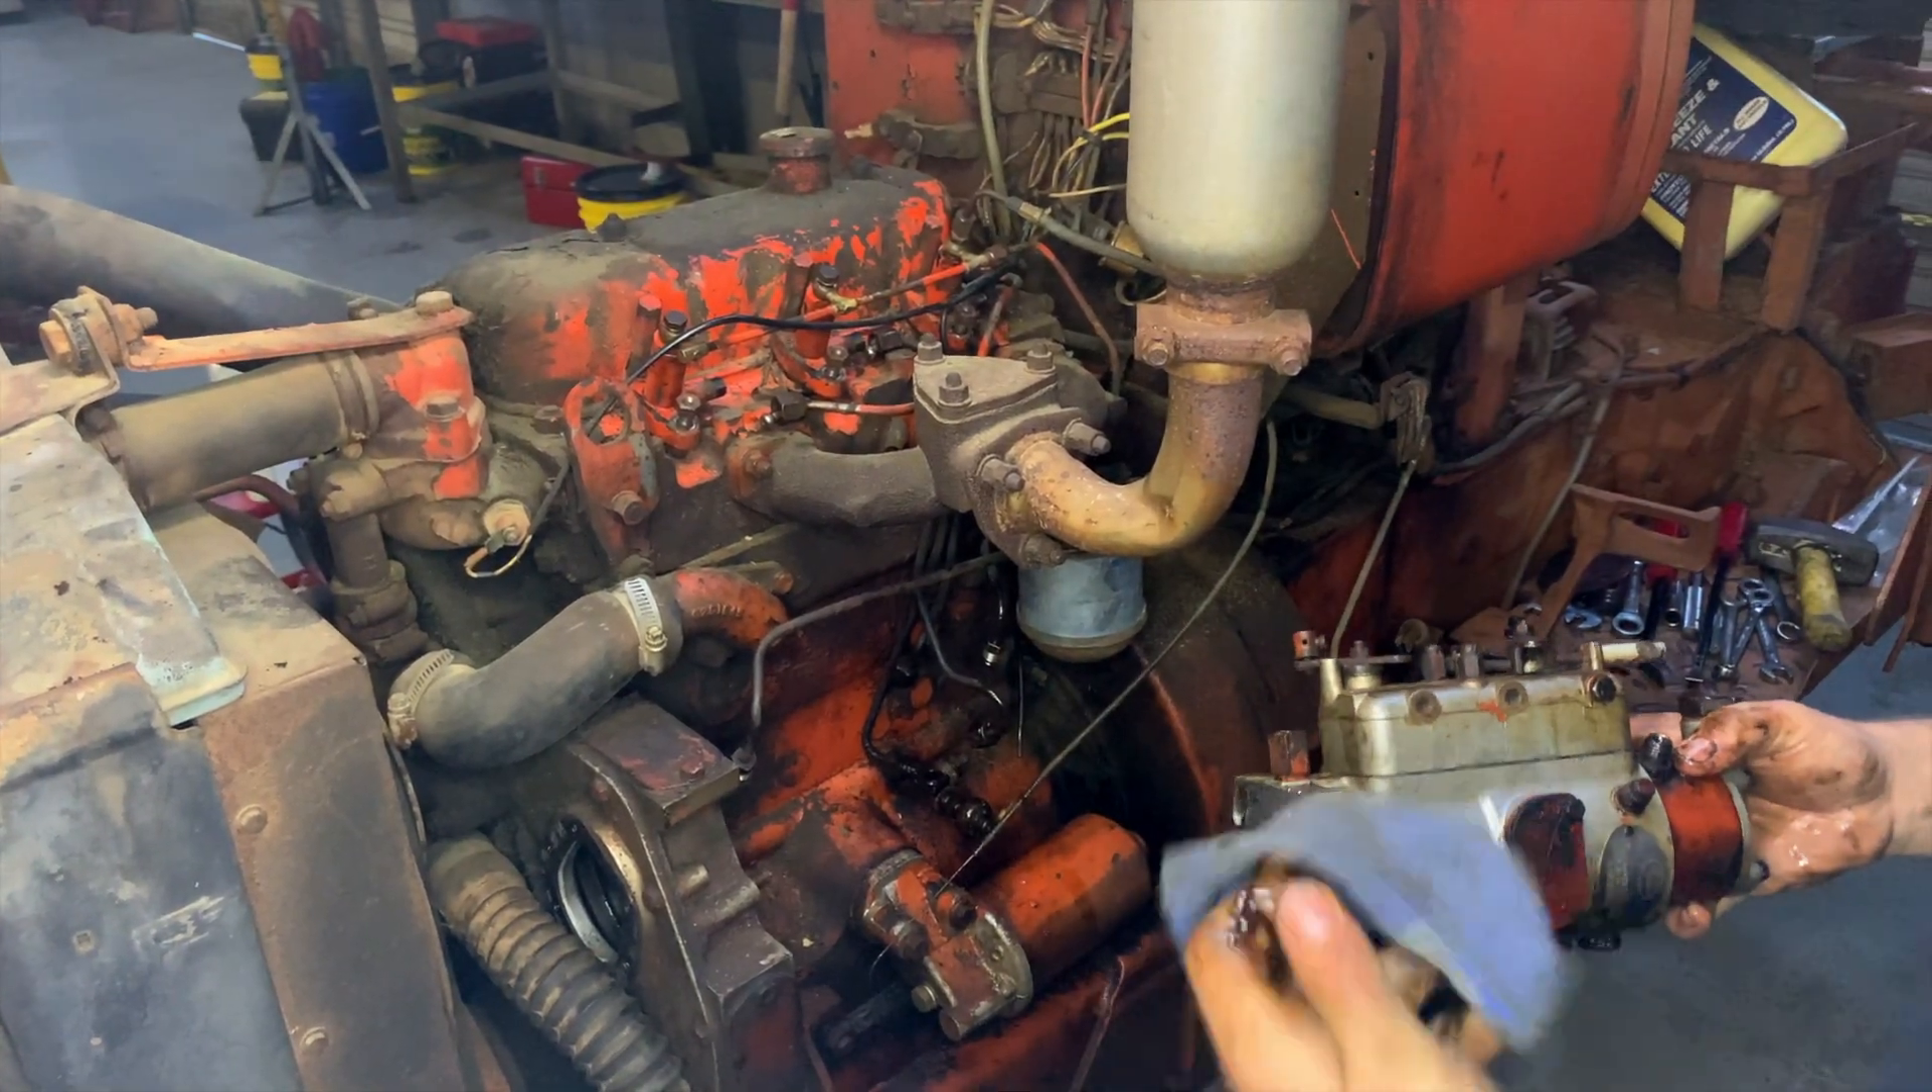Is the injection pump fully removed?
Yes.